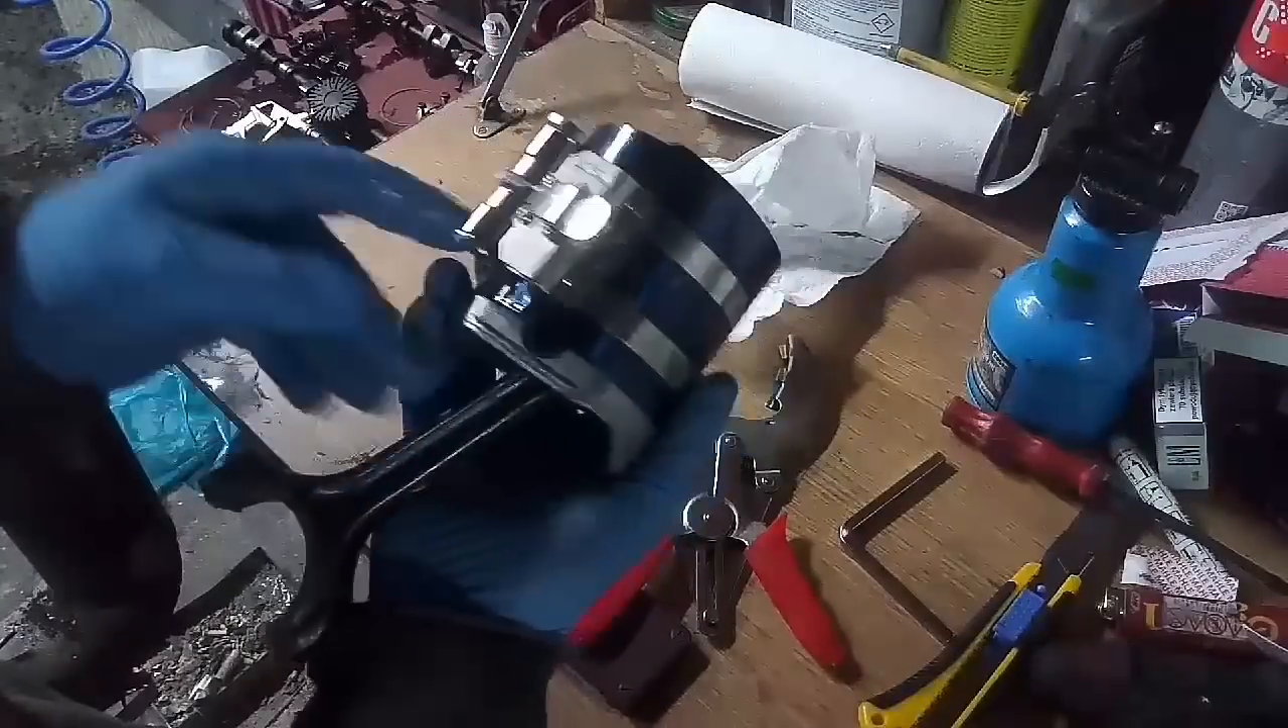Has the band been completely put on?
Yes.